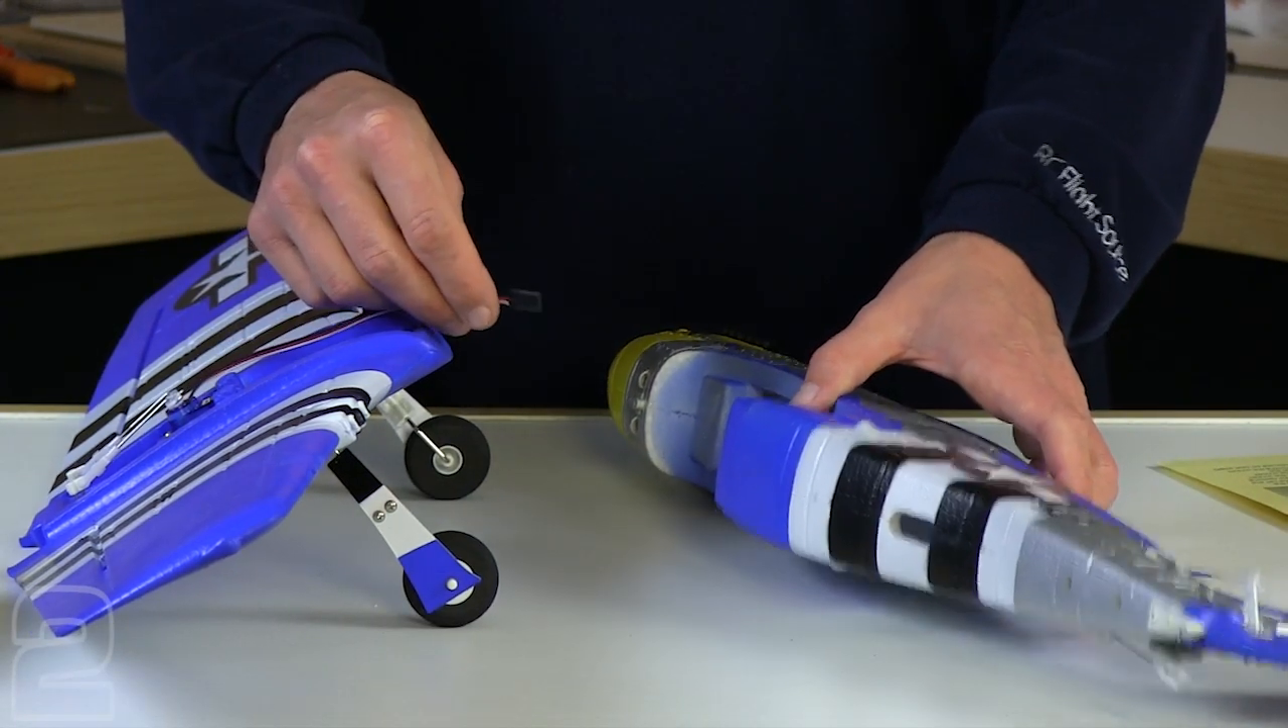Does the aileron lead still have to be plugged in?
Yes.